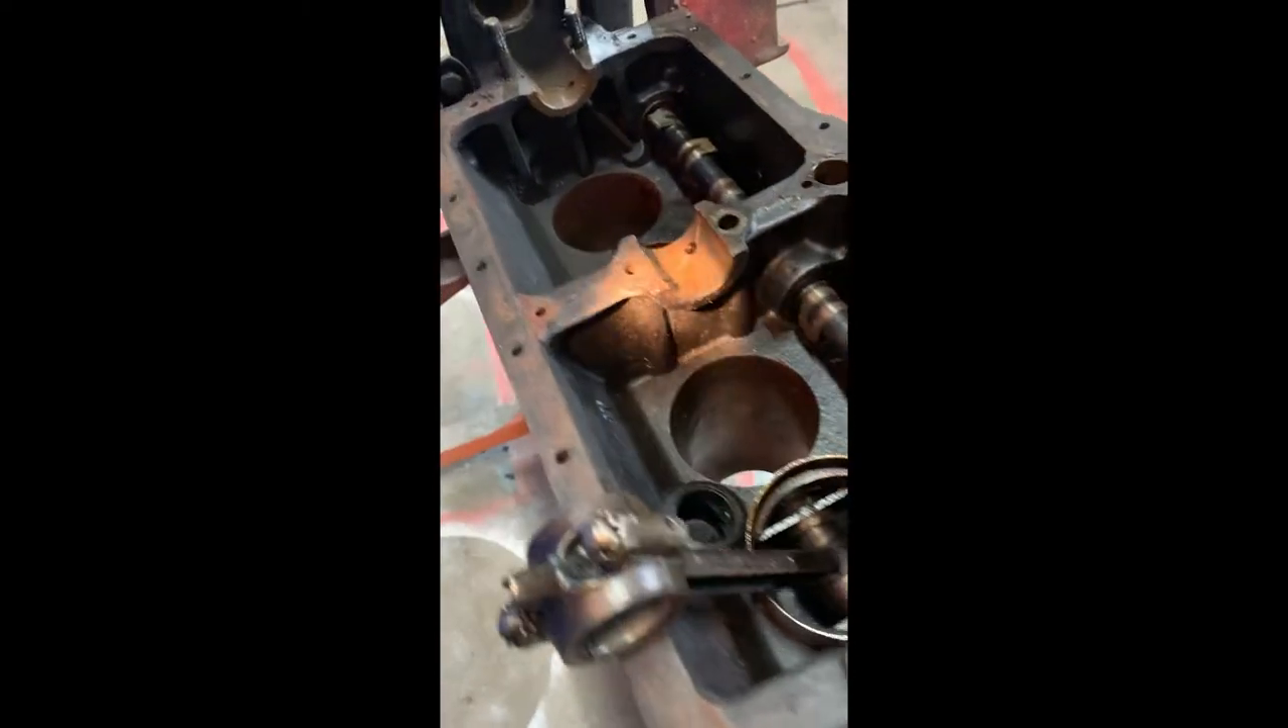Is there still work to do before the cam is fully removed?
Yes.